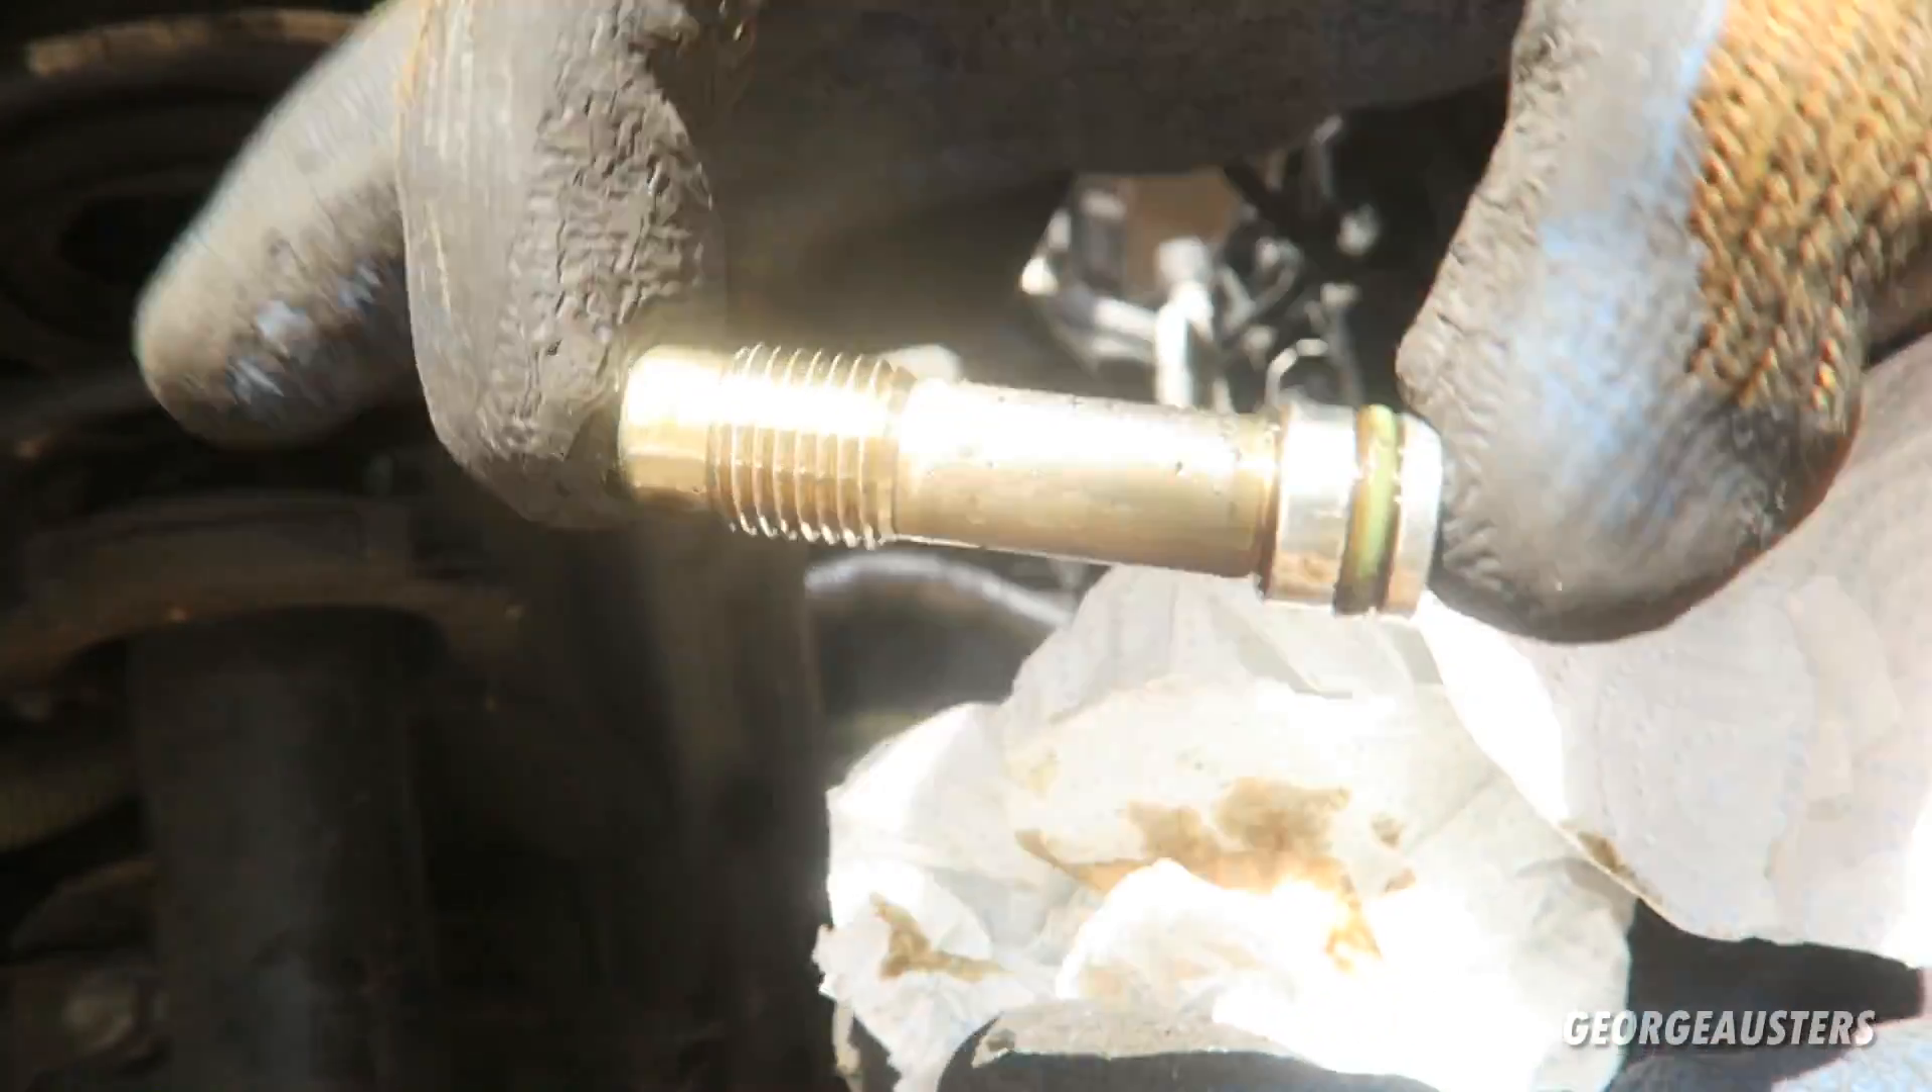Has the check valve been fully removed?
Yes.